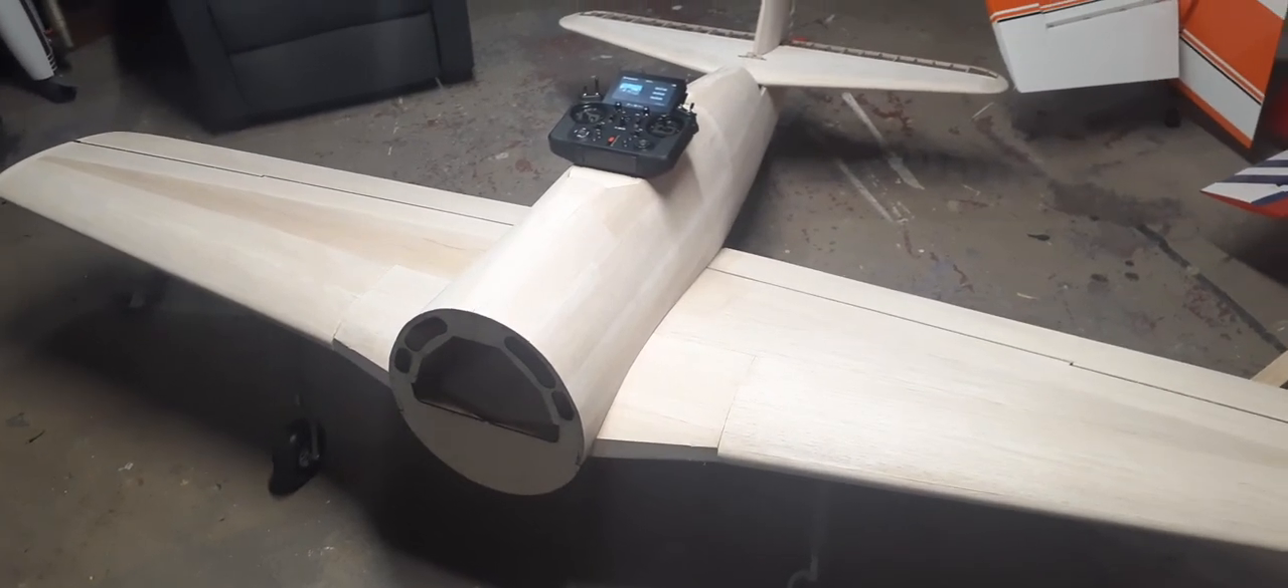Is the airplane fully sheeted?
Yes.